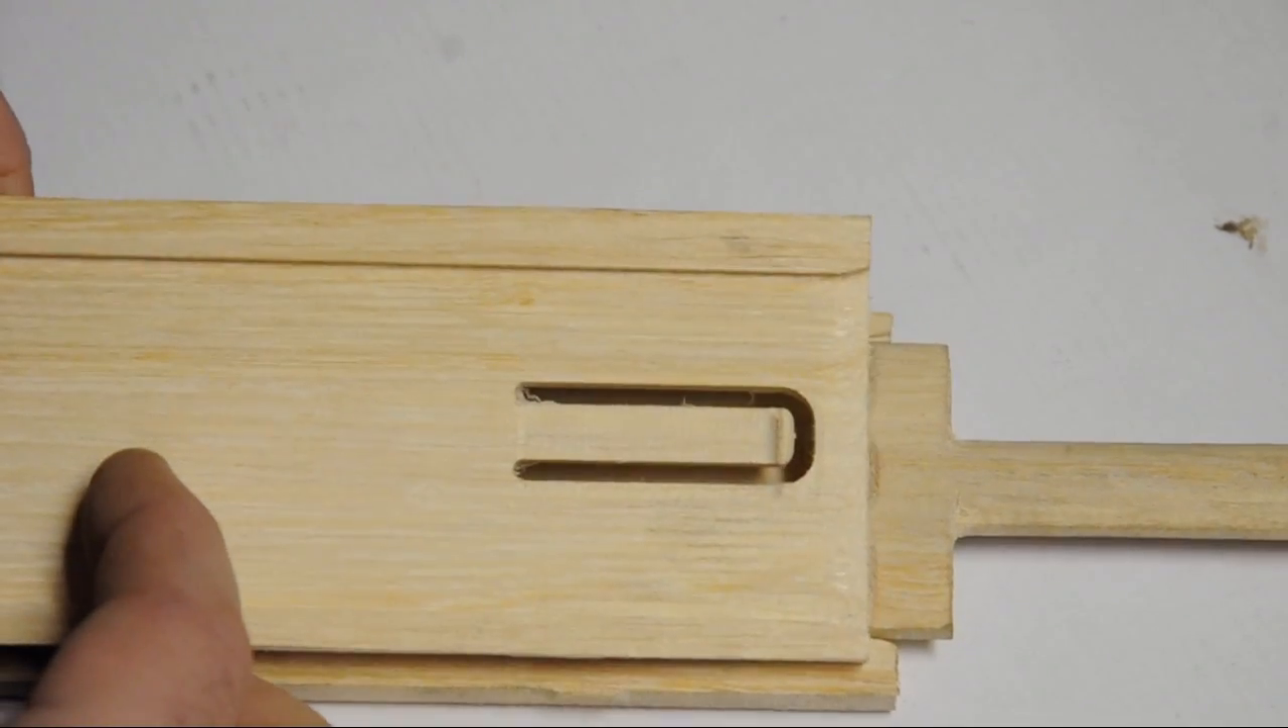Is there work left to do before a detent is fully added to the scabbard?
No.